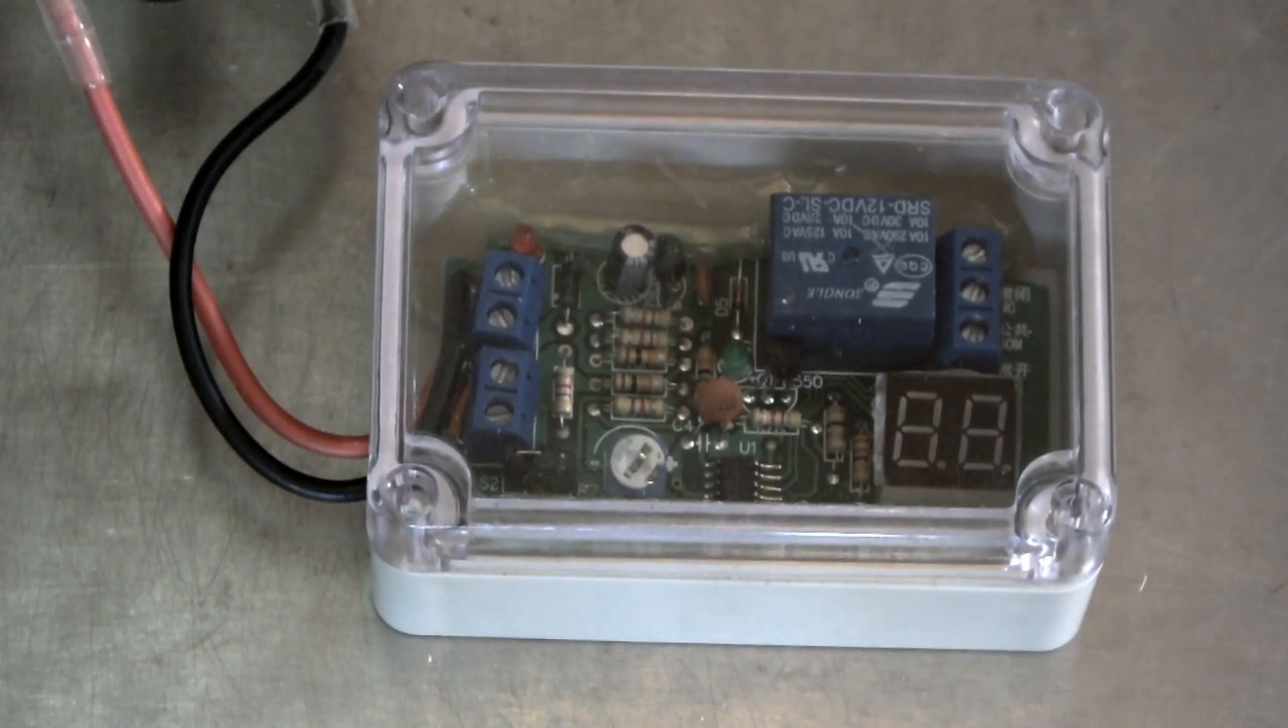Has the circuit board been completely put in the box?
Yes.